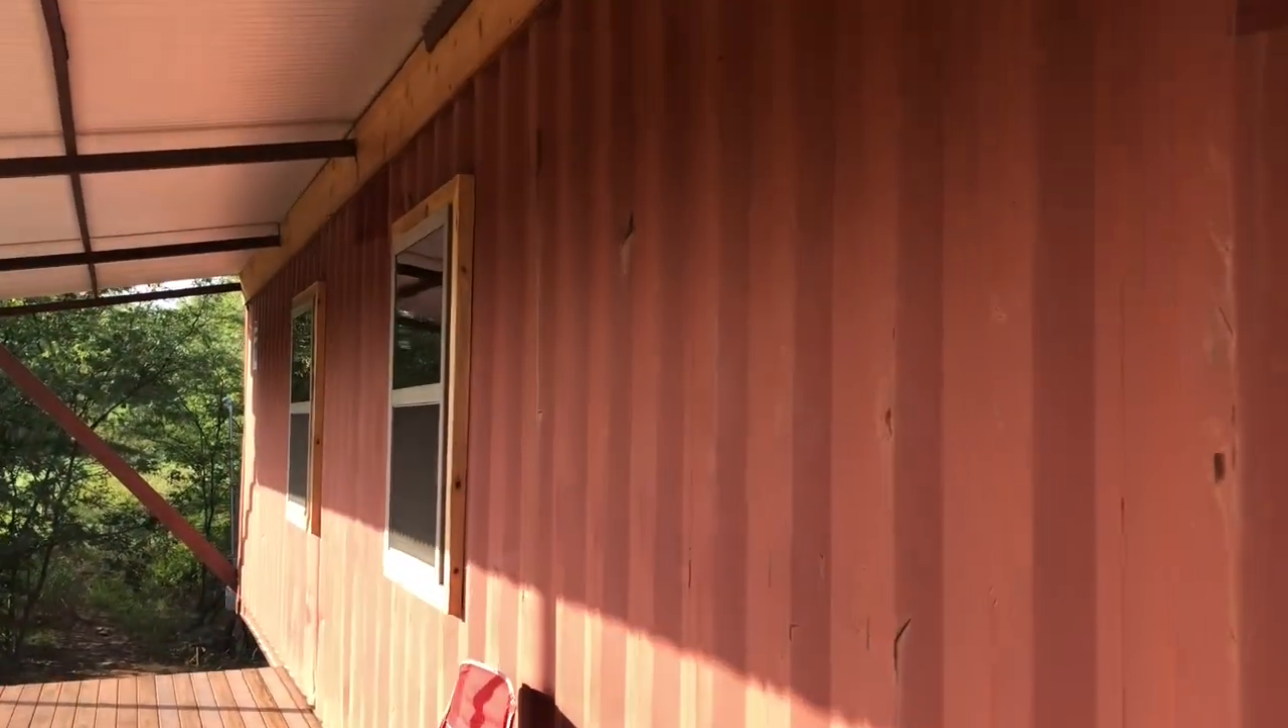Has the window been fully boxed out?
Yes.